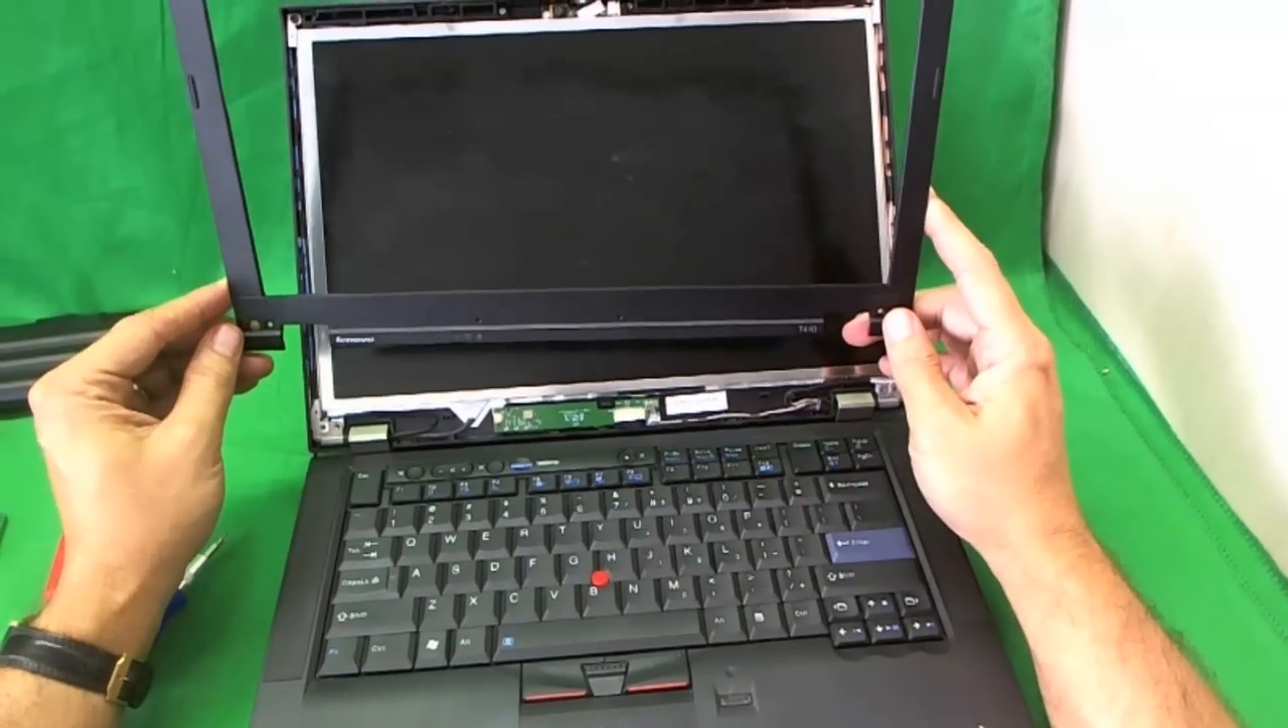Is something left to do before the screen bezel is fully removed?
No.